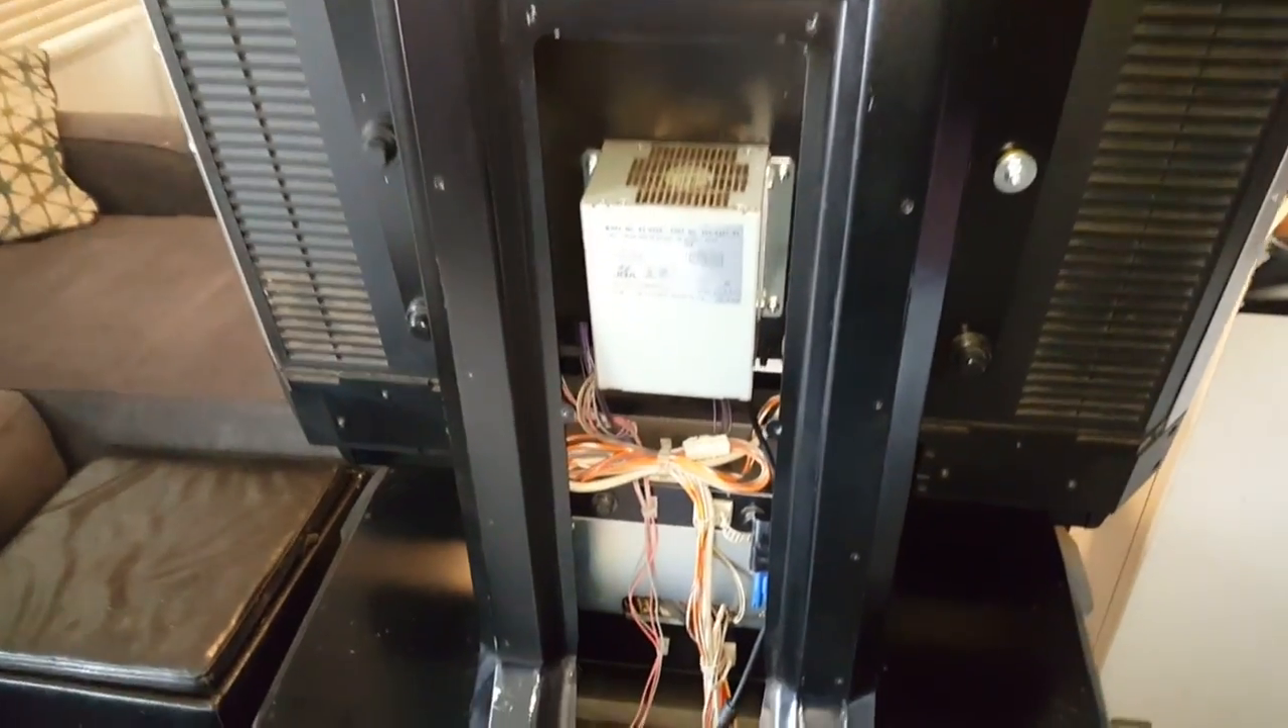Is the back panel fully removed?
Yes.